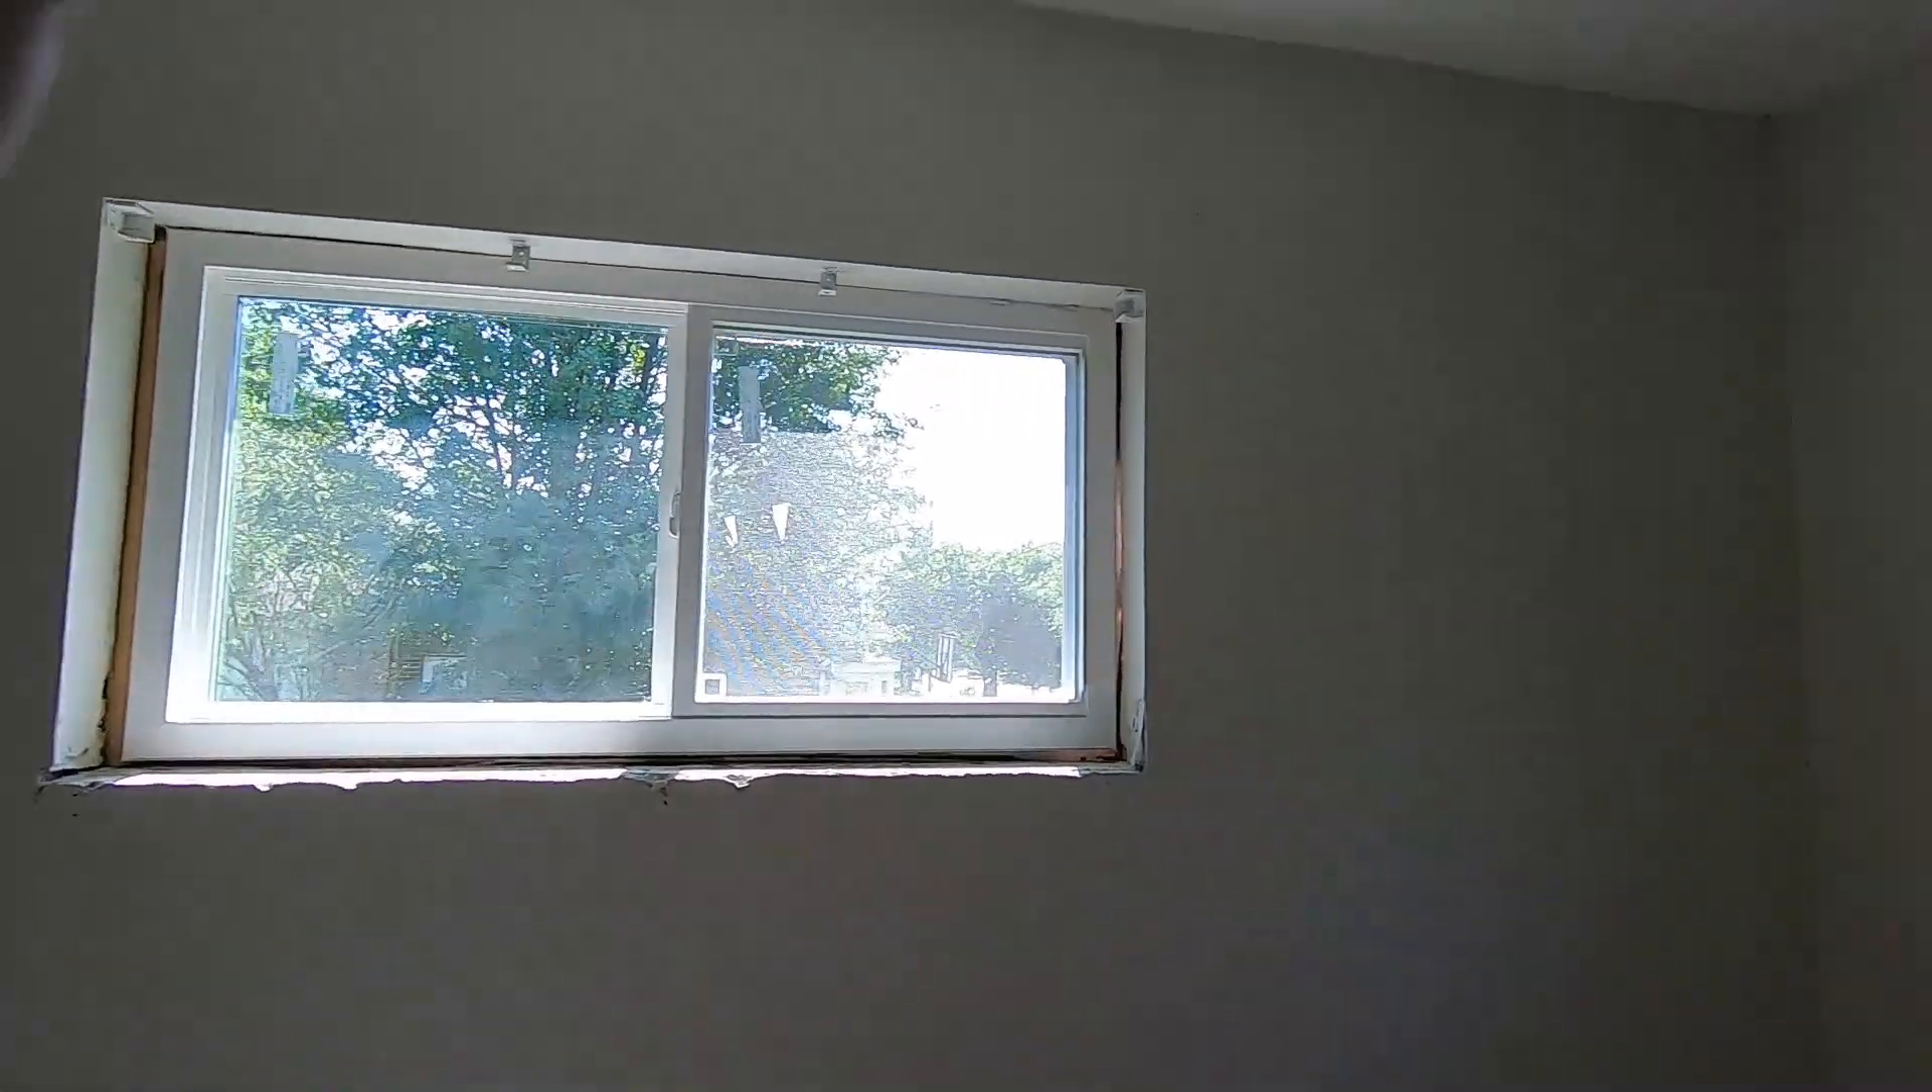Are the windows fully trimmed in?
No.